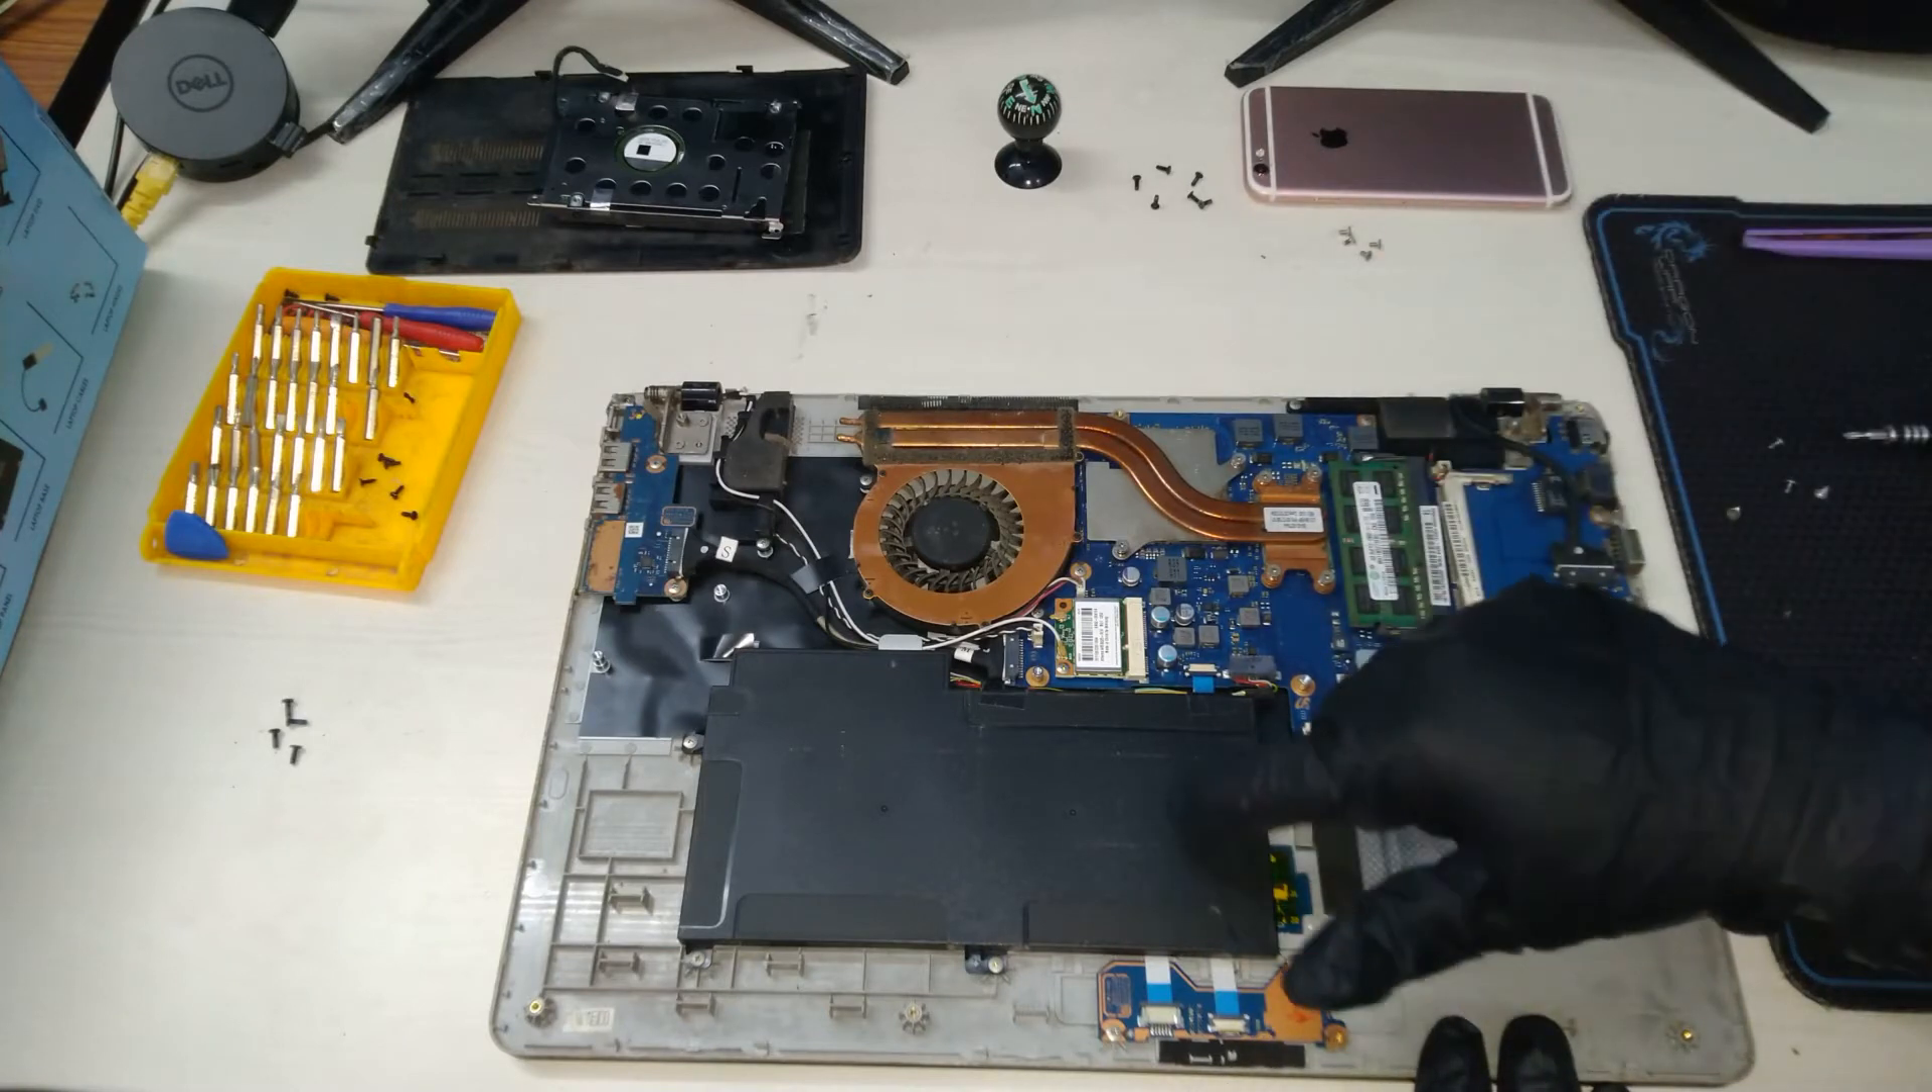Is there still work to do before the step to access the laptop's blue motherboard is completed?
No.